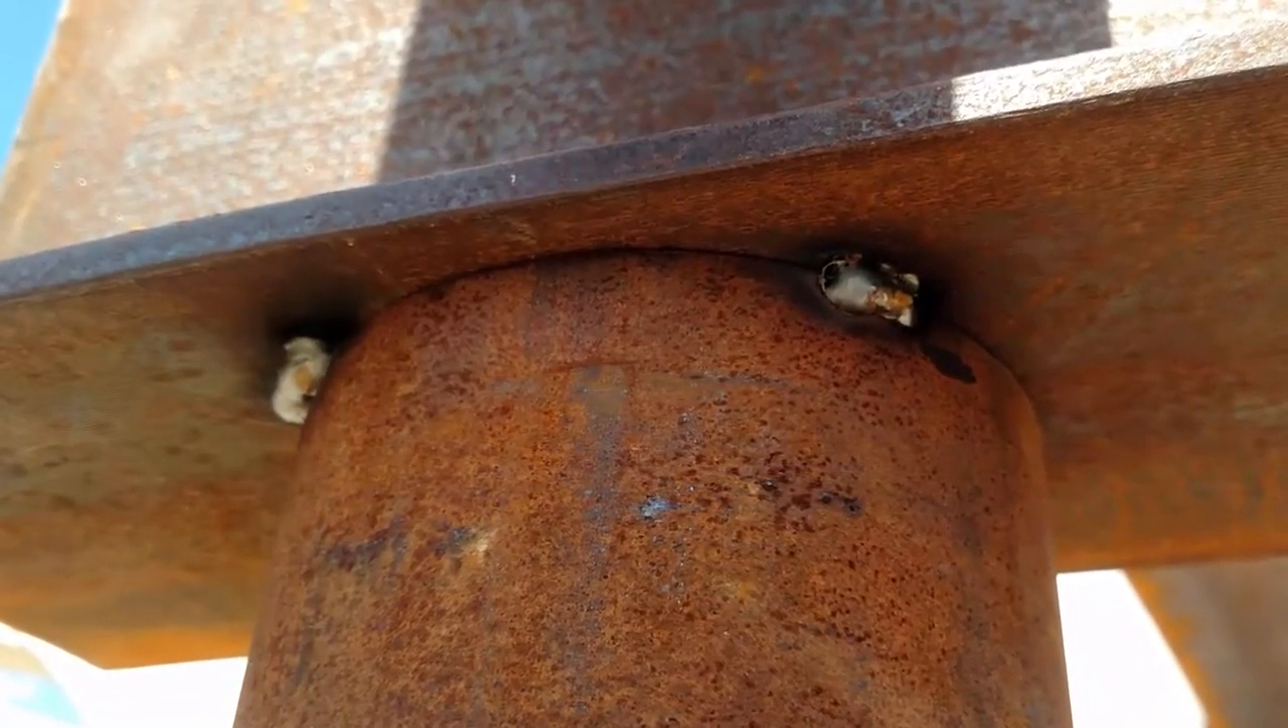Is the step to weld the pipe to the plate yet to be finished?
Yes.